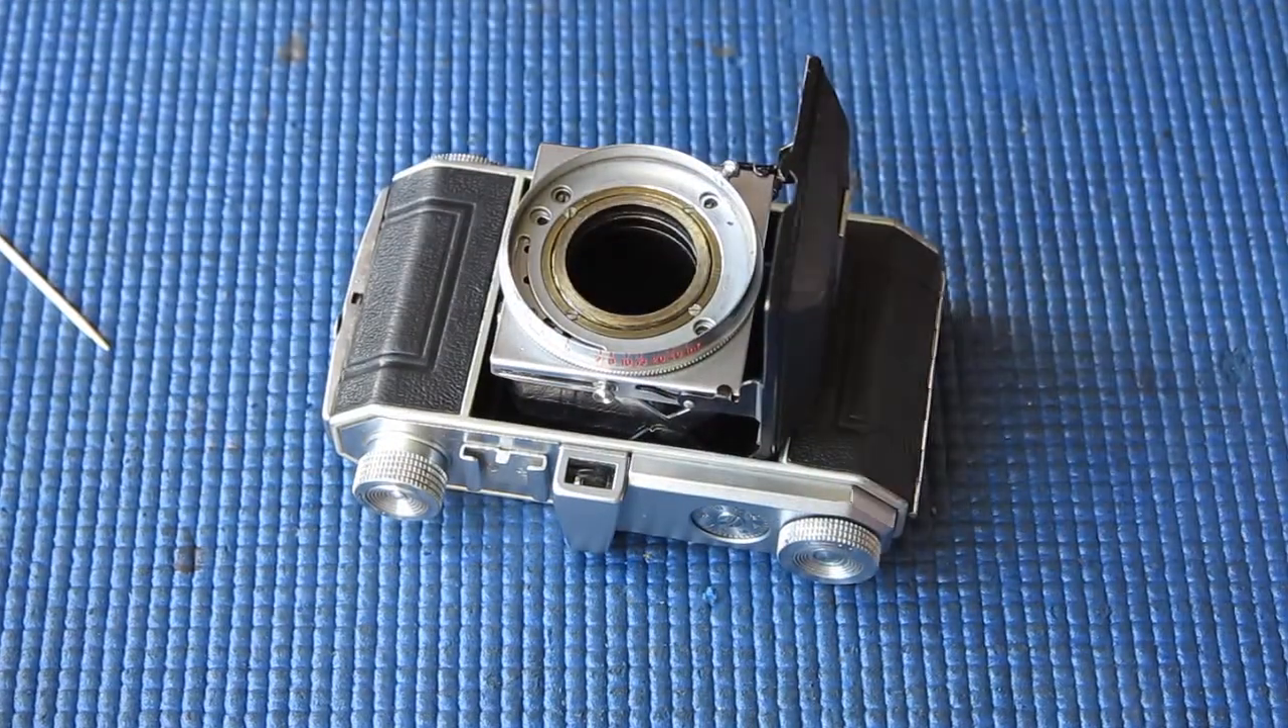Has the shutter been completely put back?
No.